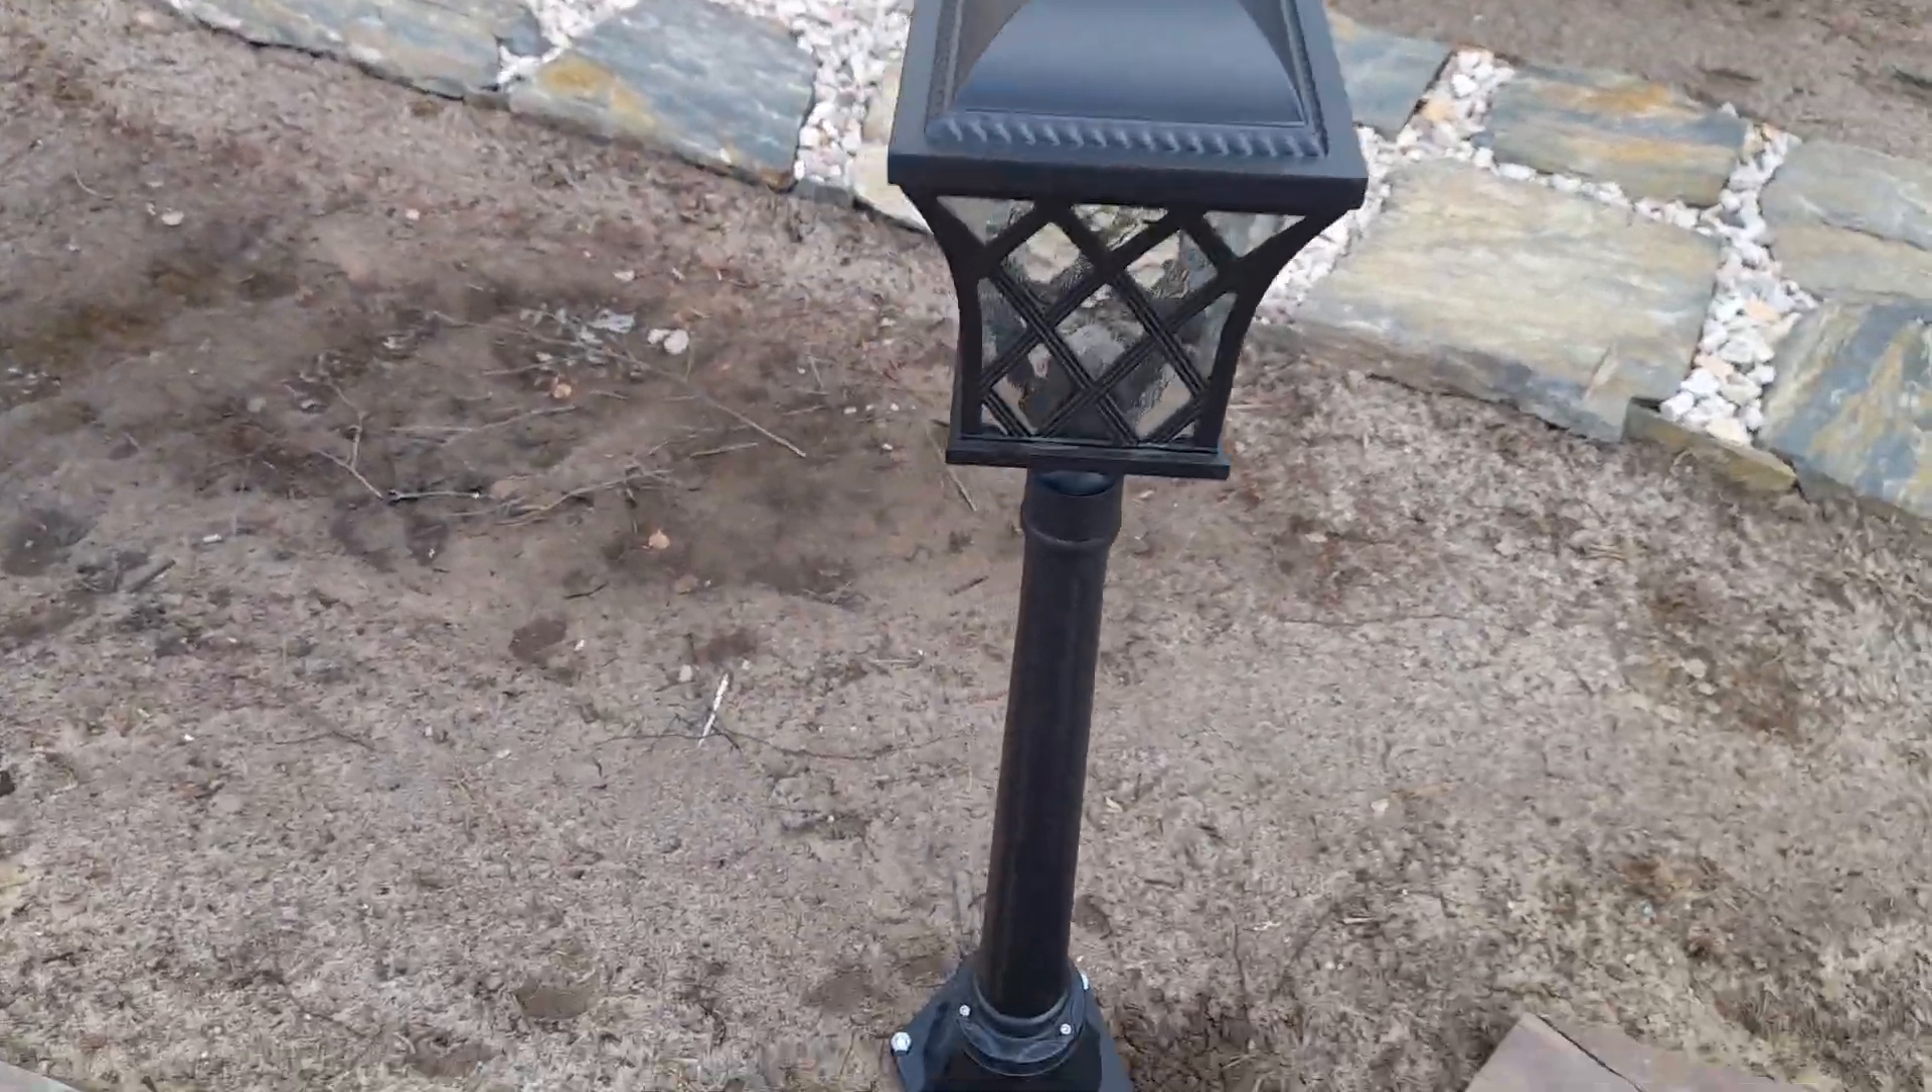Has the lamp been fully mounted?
Yes.